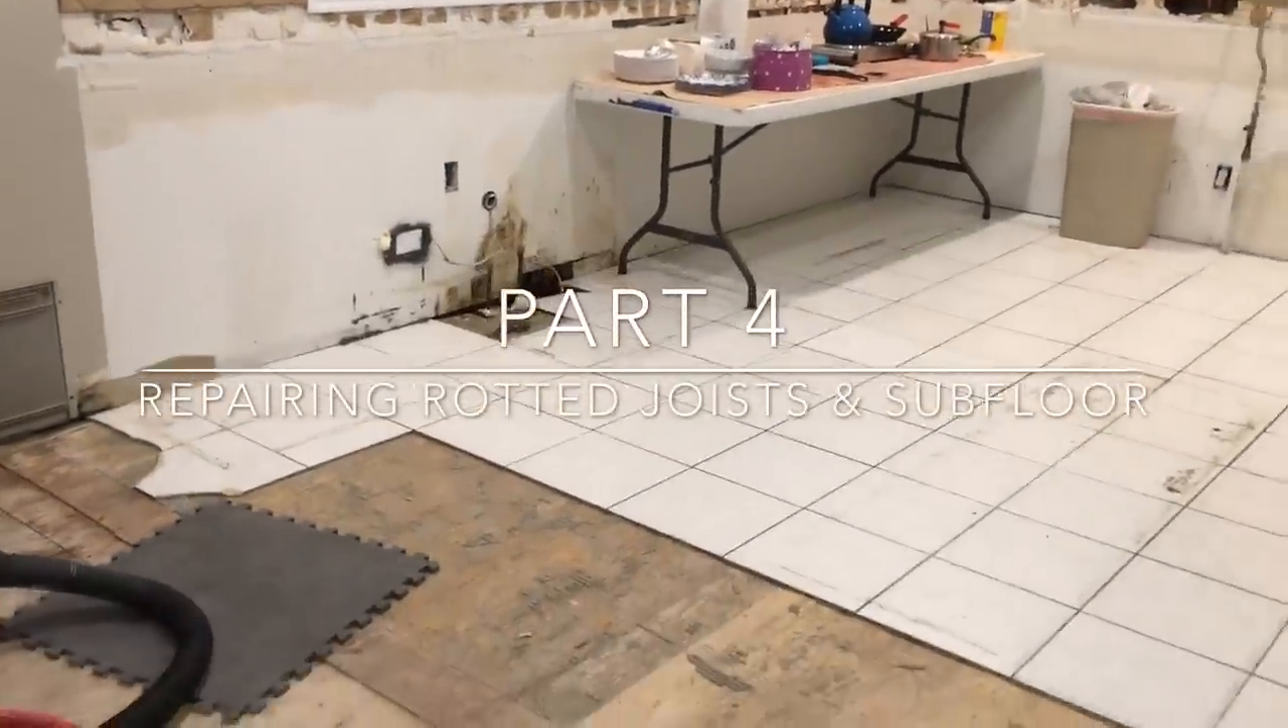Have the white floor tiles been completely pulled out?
No.